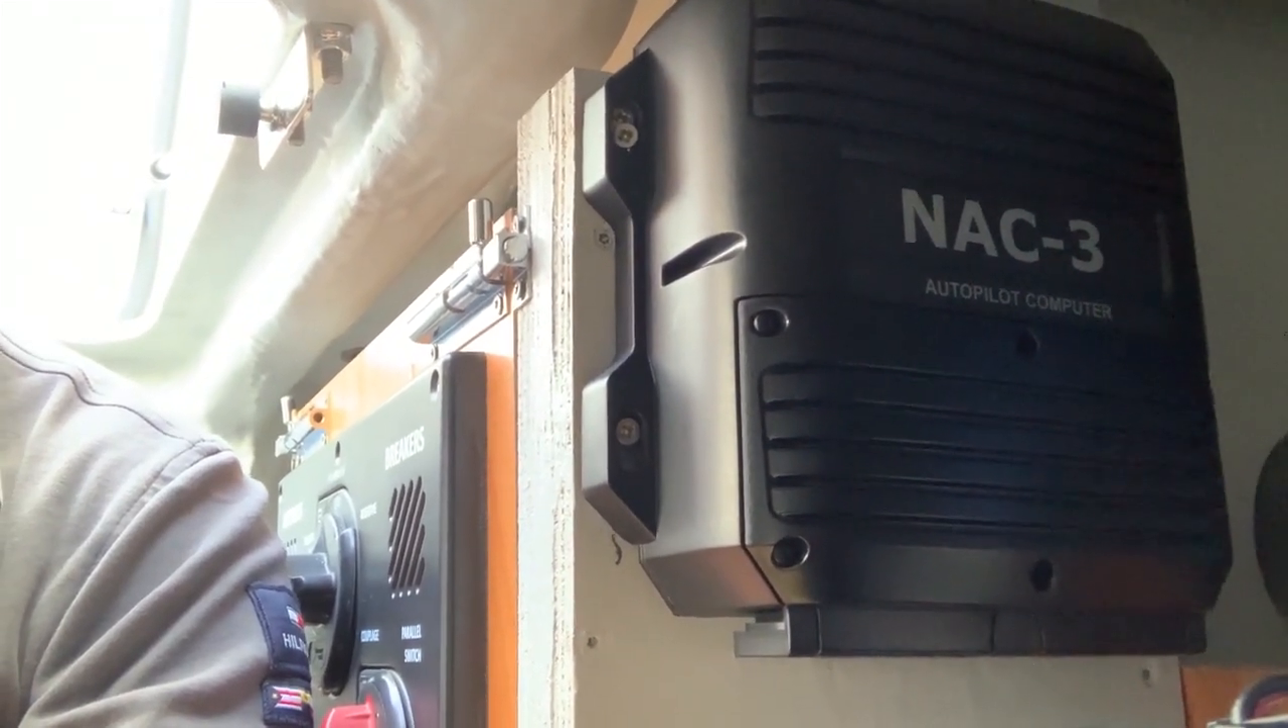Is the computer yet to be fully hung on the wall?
No.